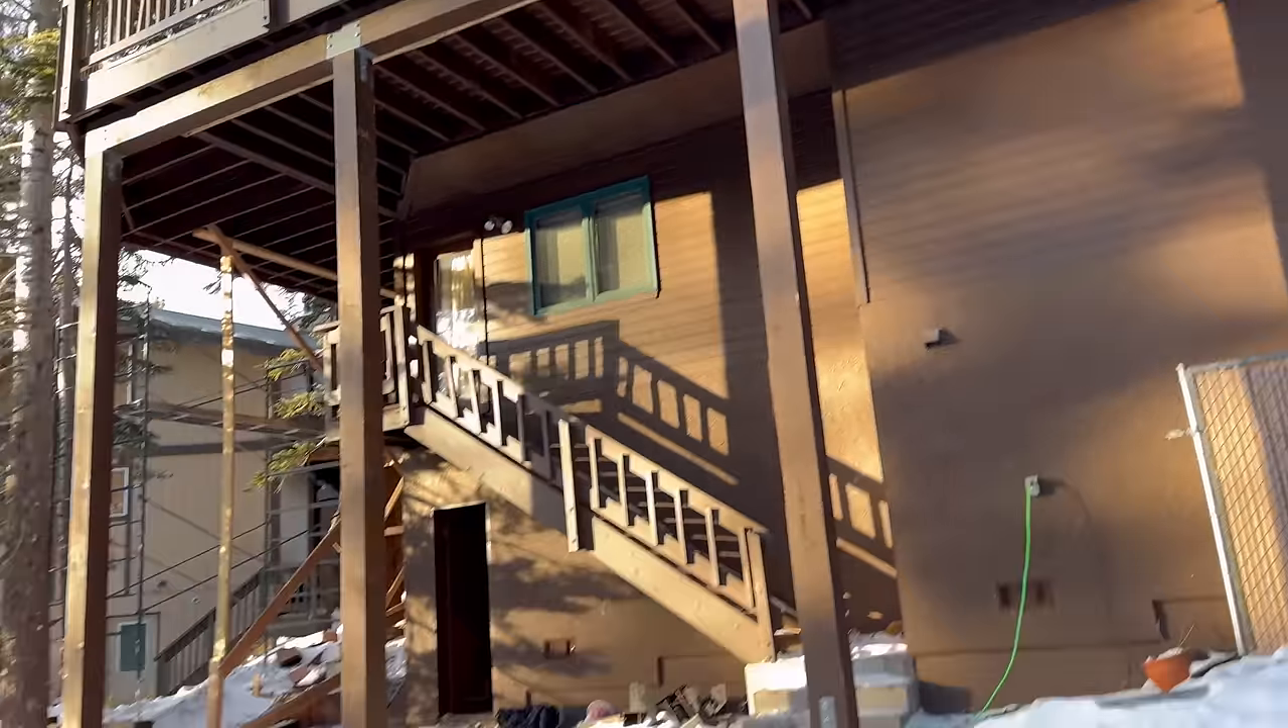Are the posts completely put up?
Yes.